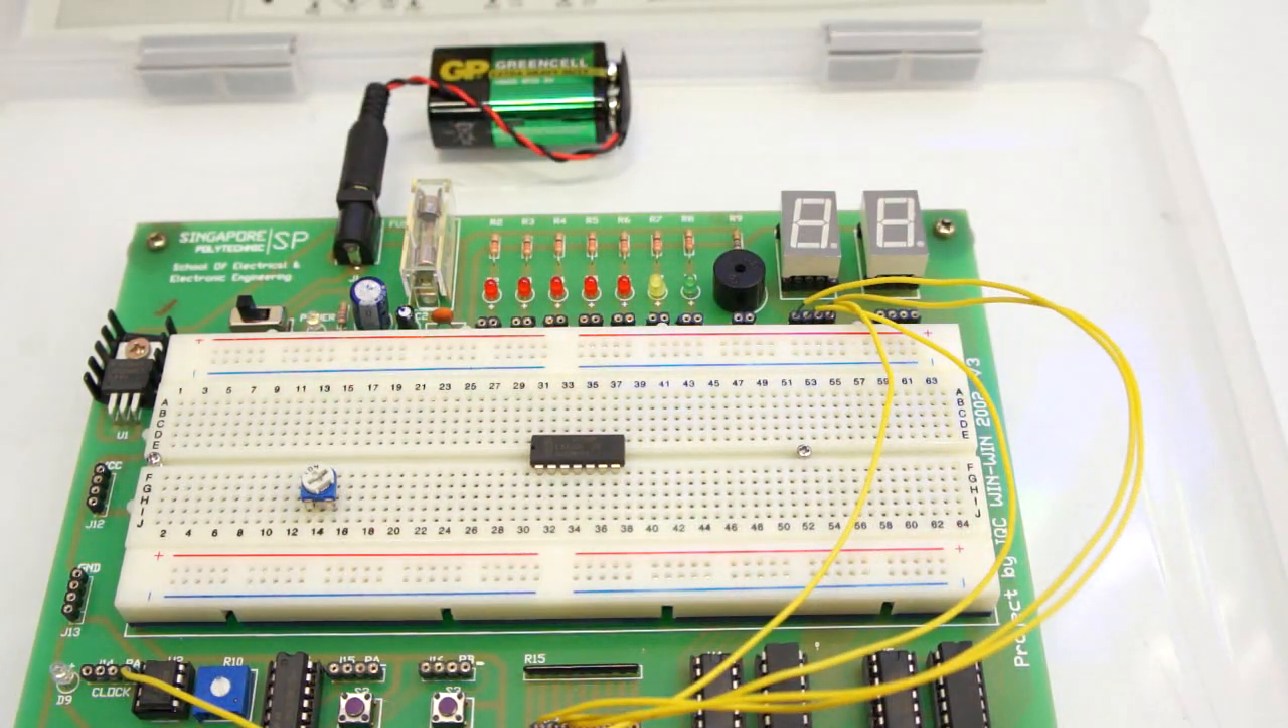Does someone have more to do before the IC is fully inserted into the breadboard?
No.